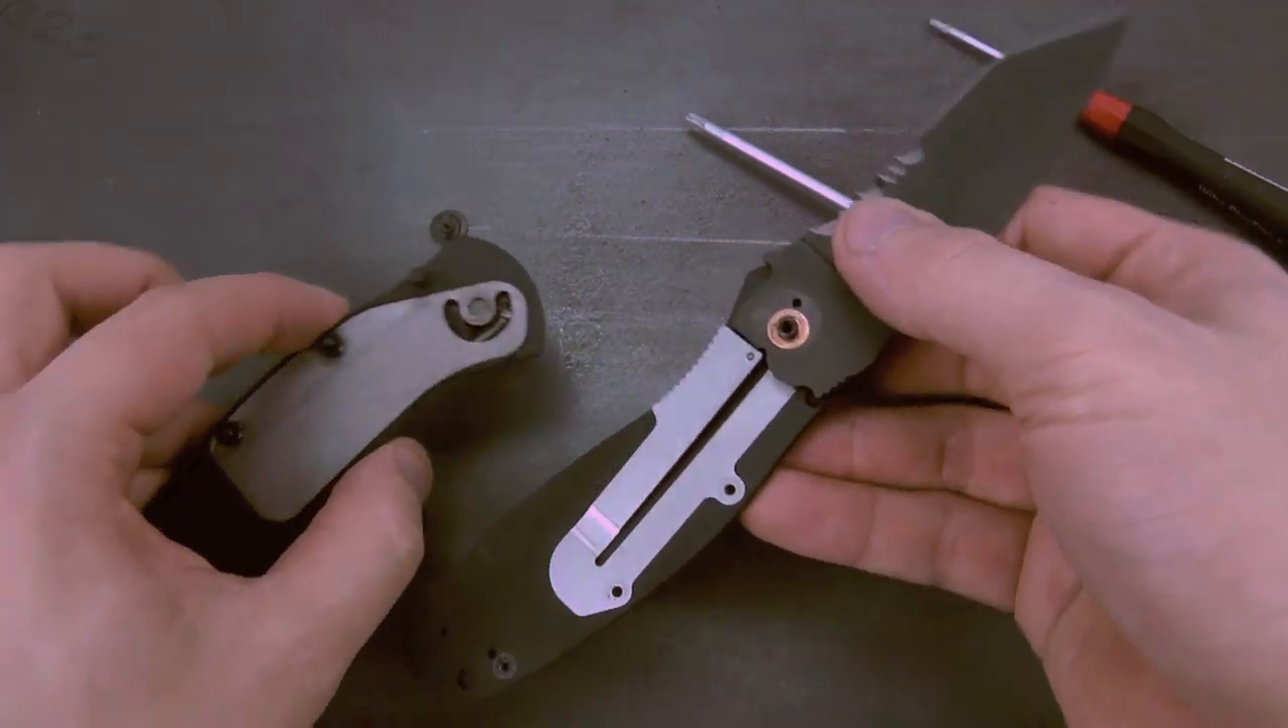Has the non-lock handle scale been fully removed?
Yes.